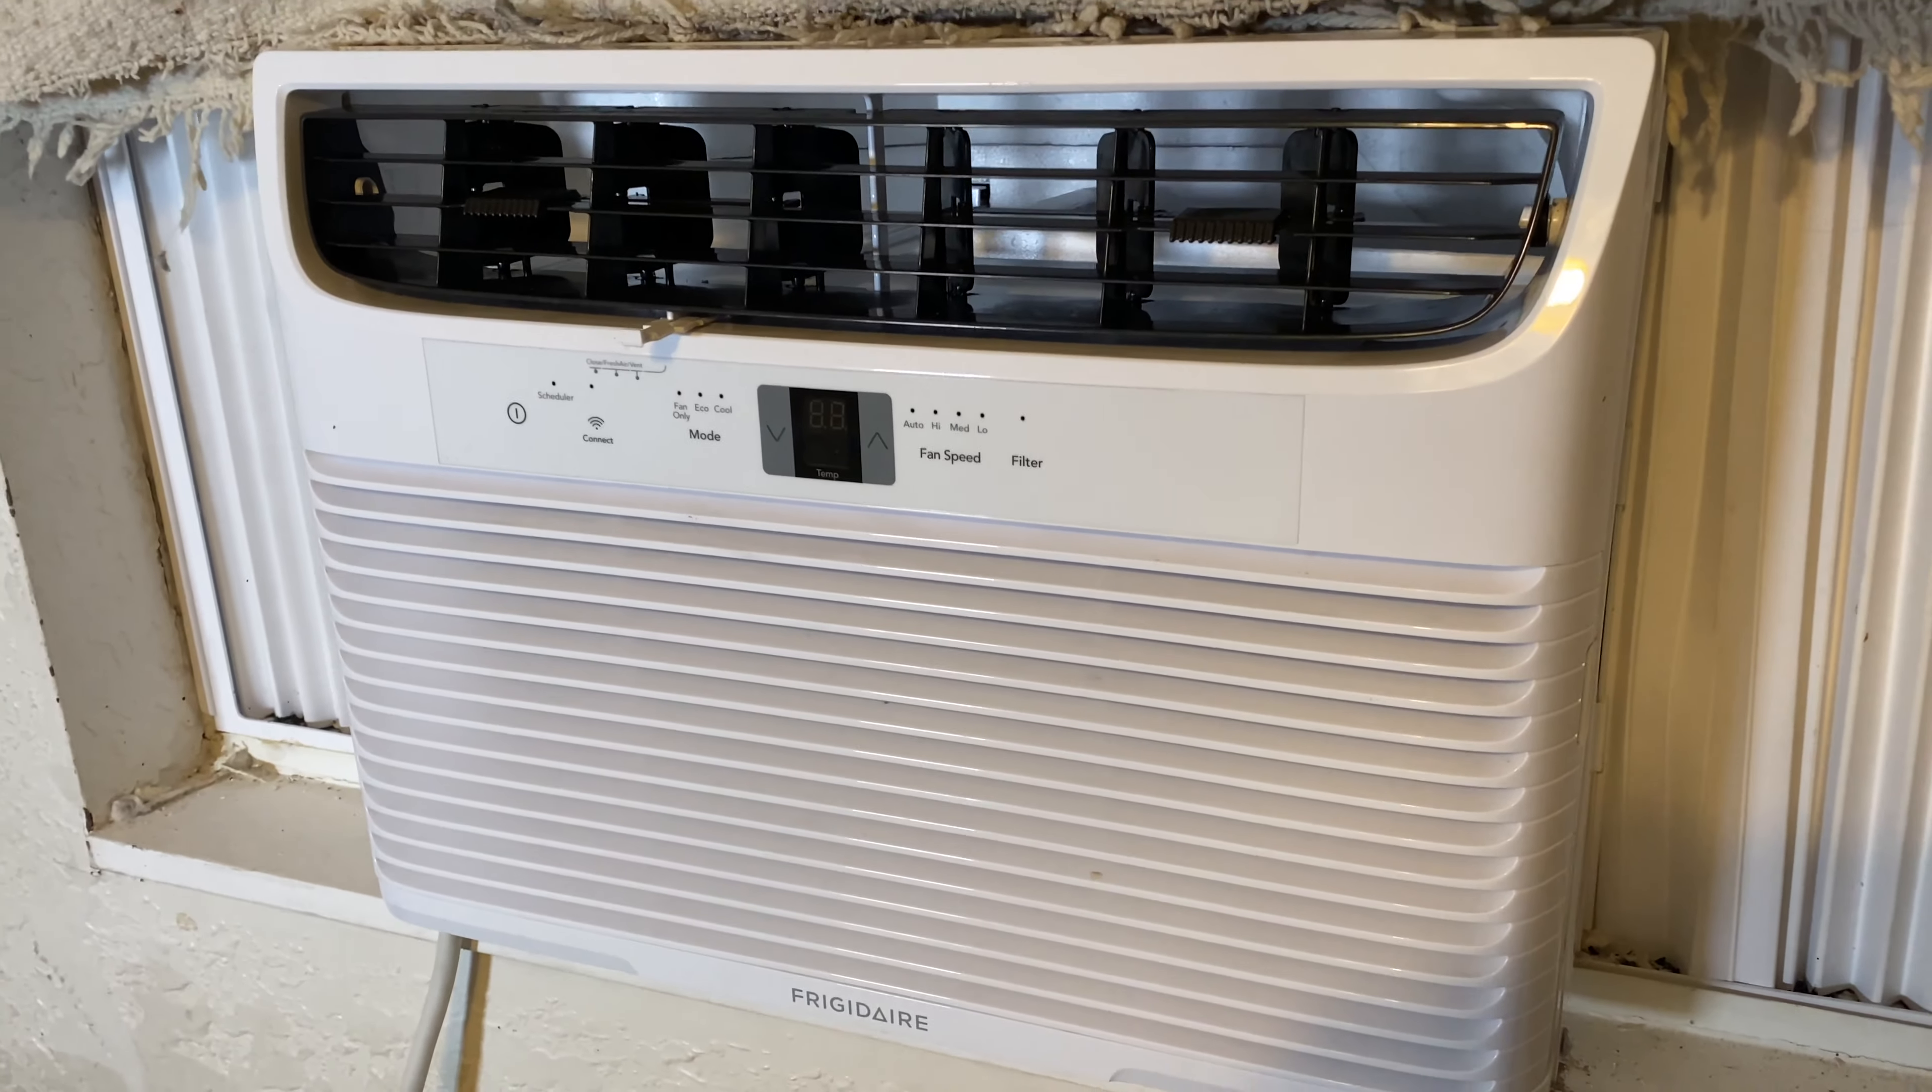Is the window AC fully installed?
Yes.